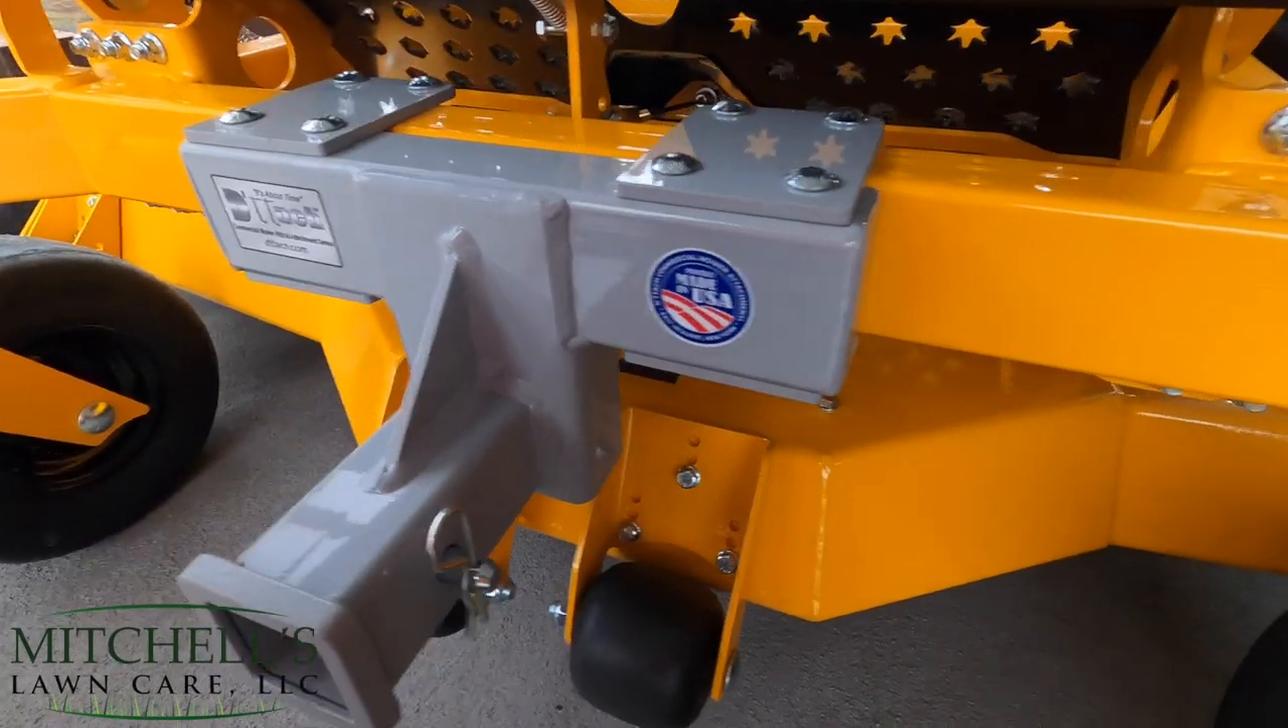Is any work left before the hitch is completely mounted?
No.